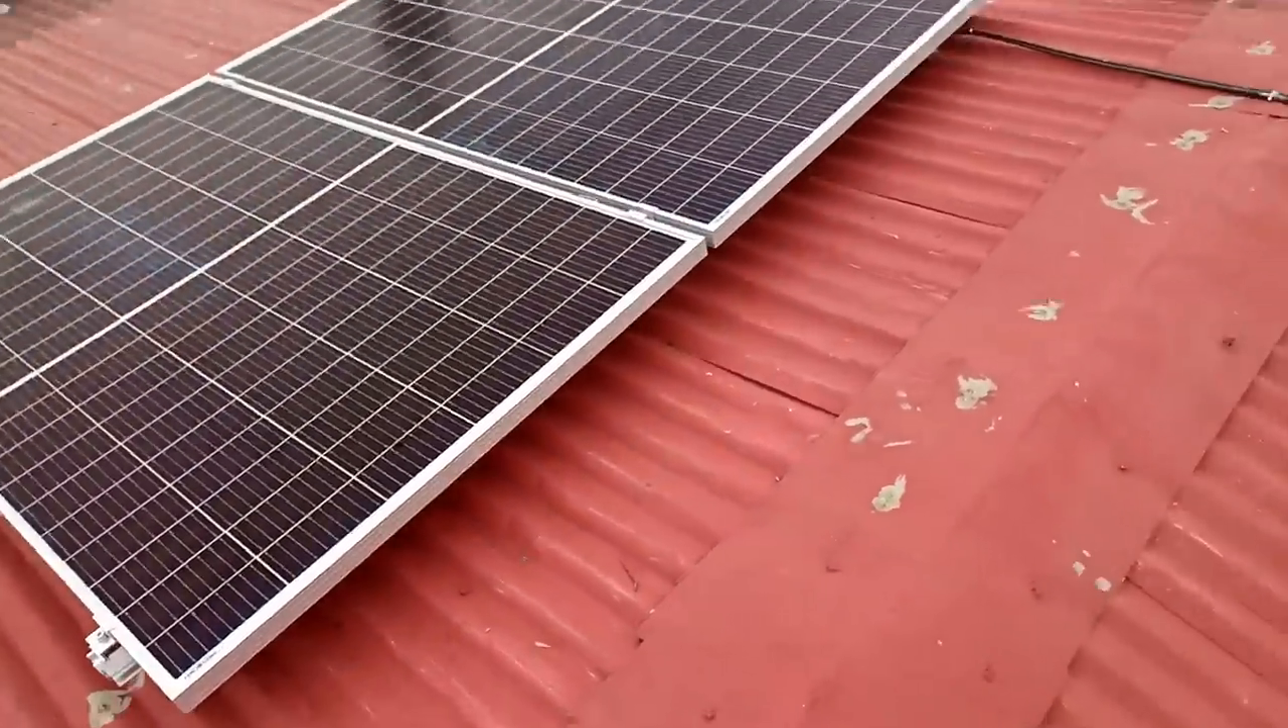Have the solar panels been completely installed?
Yes.